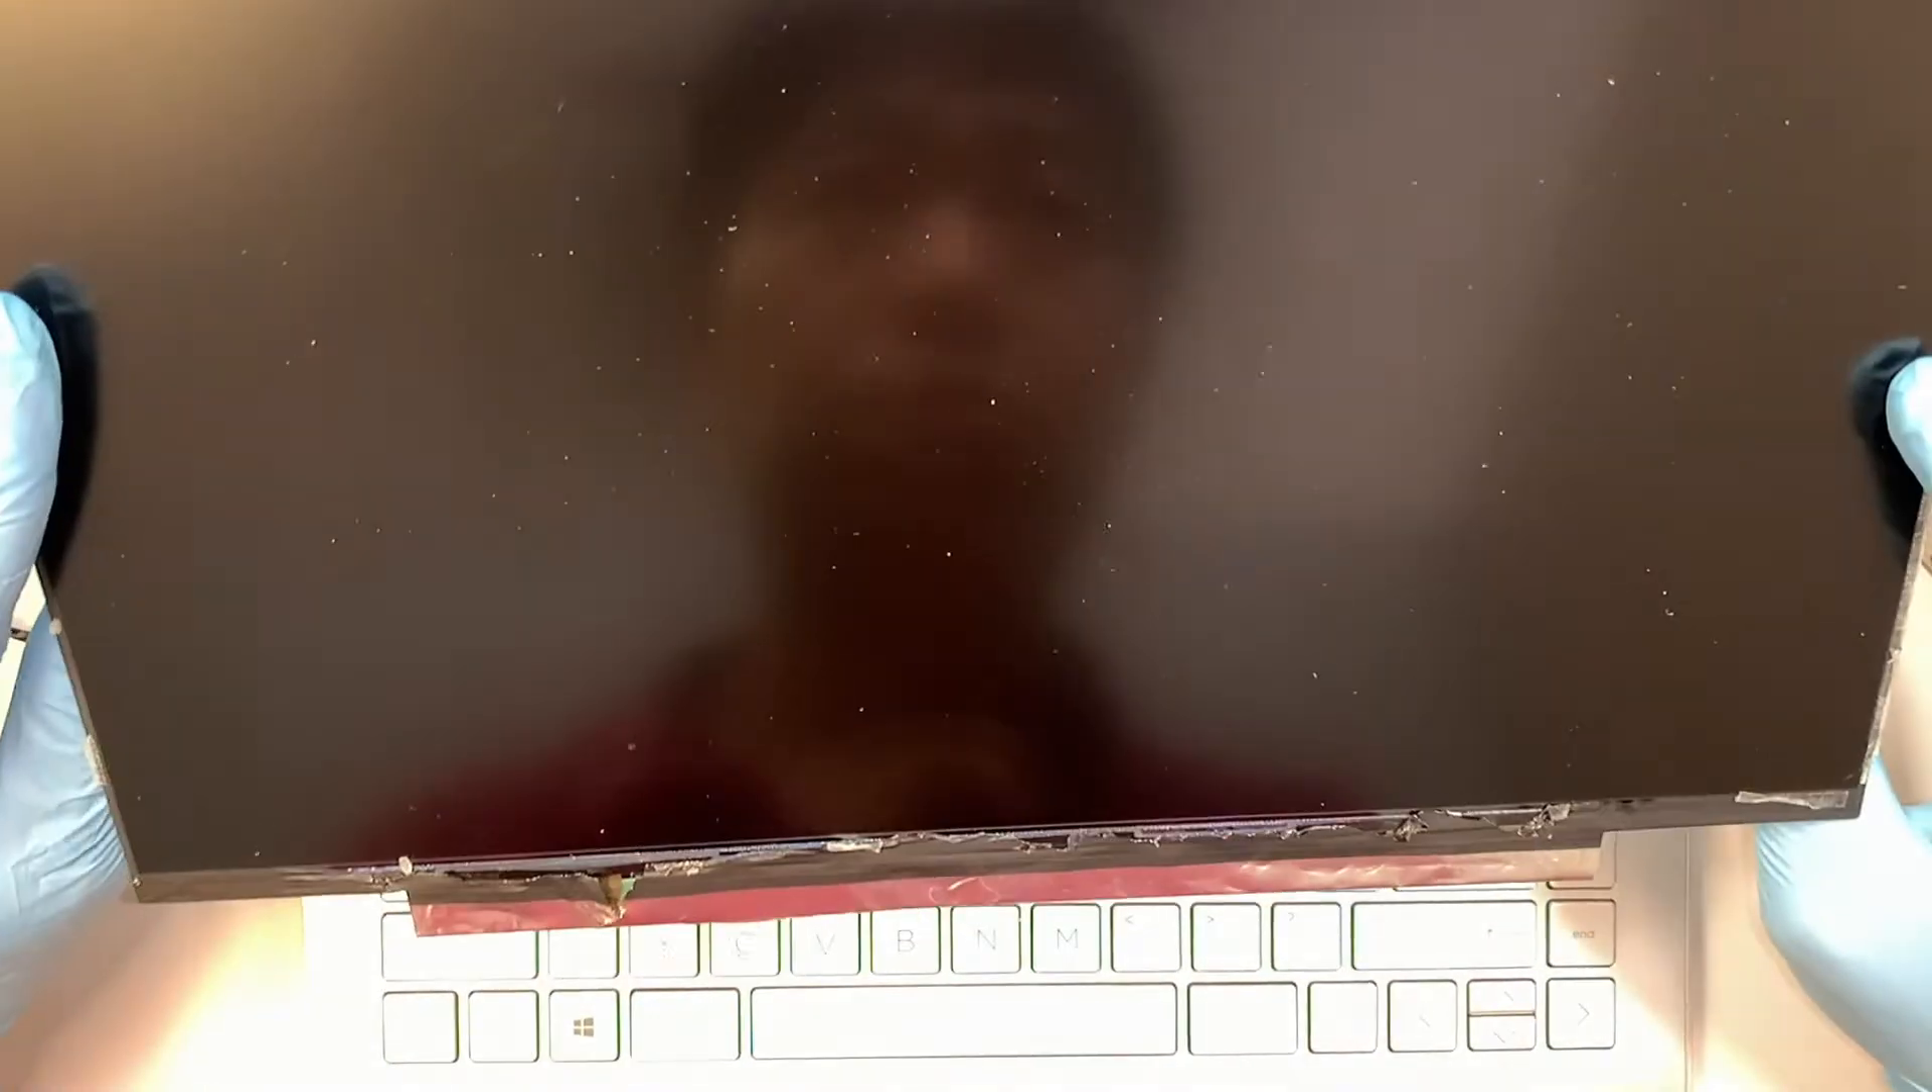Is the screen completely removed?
Yes.